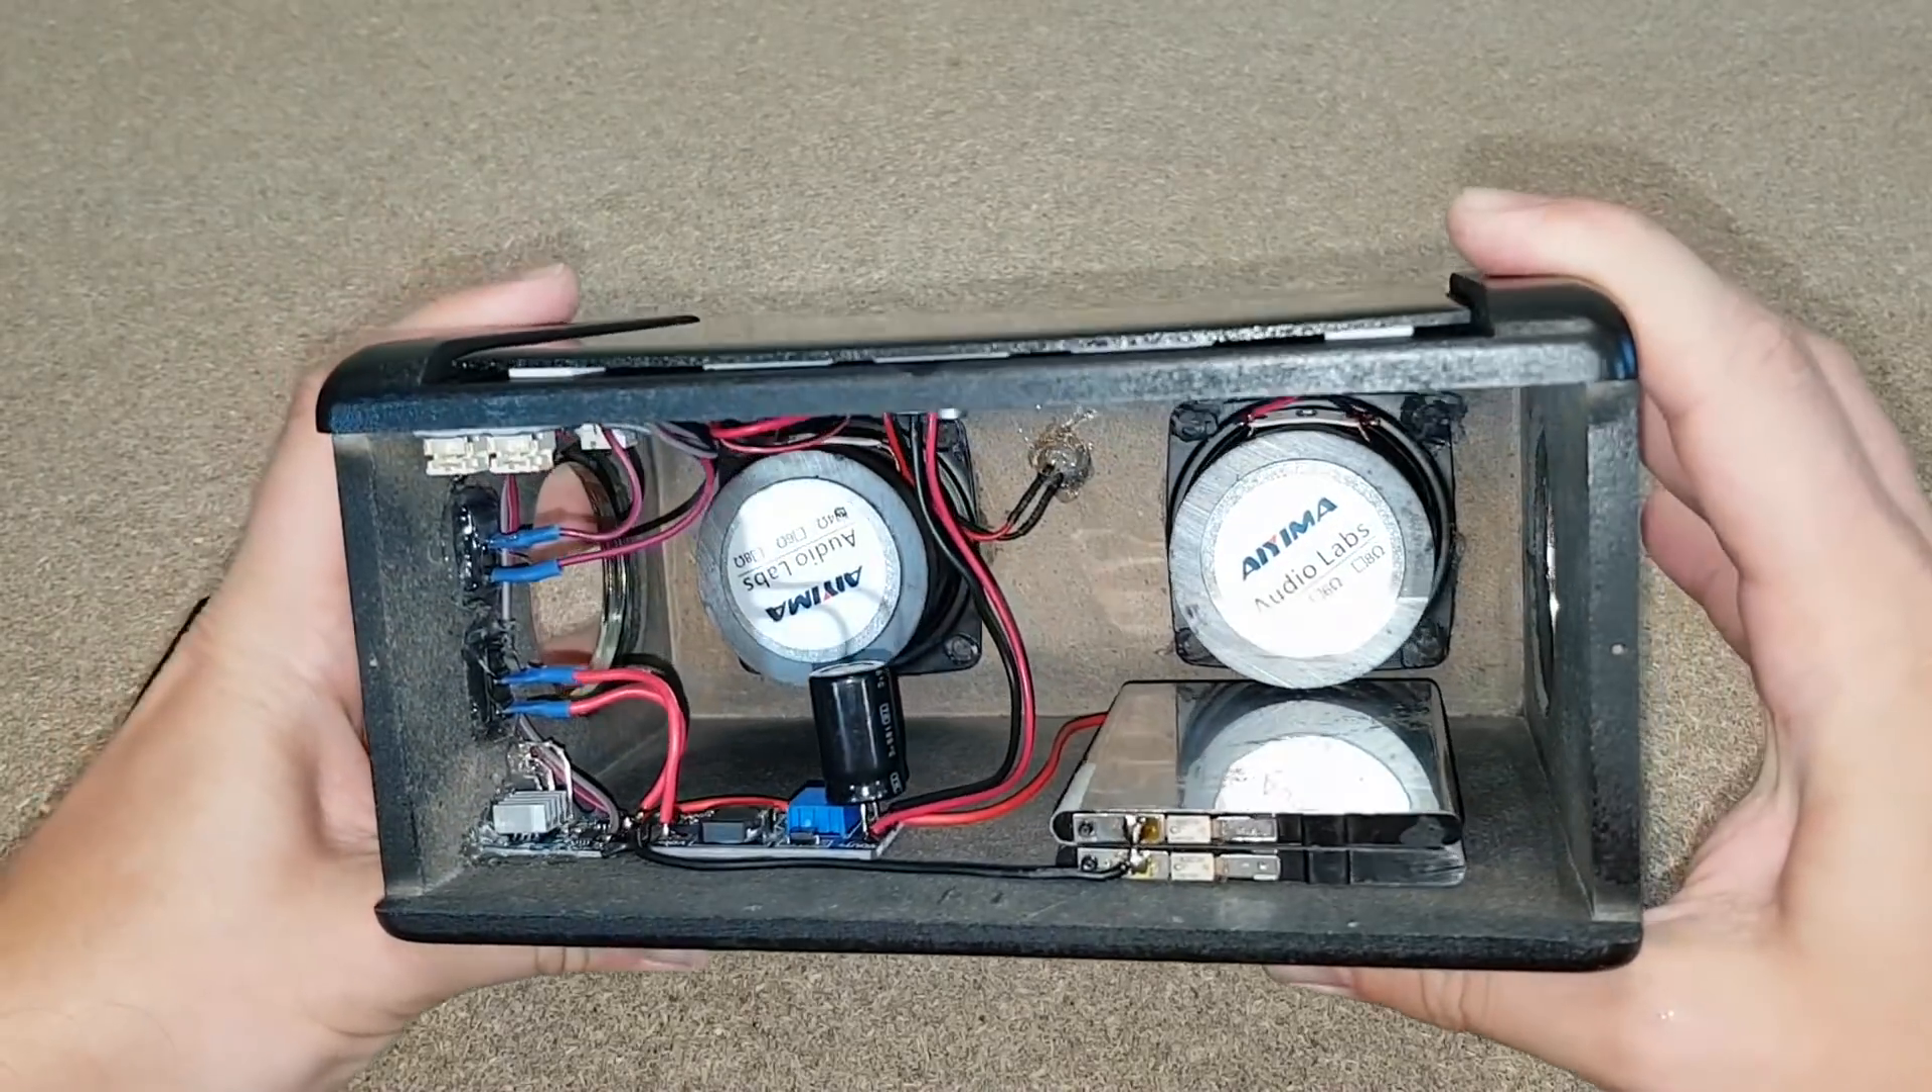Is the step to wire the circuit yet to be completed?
No.